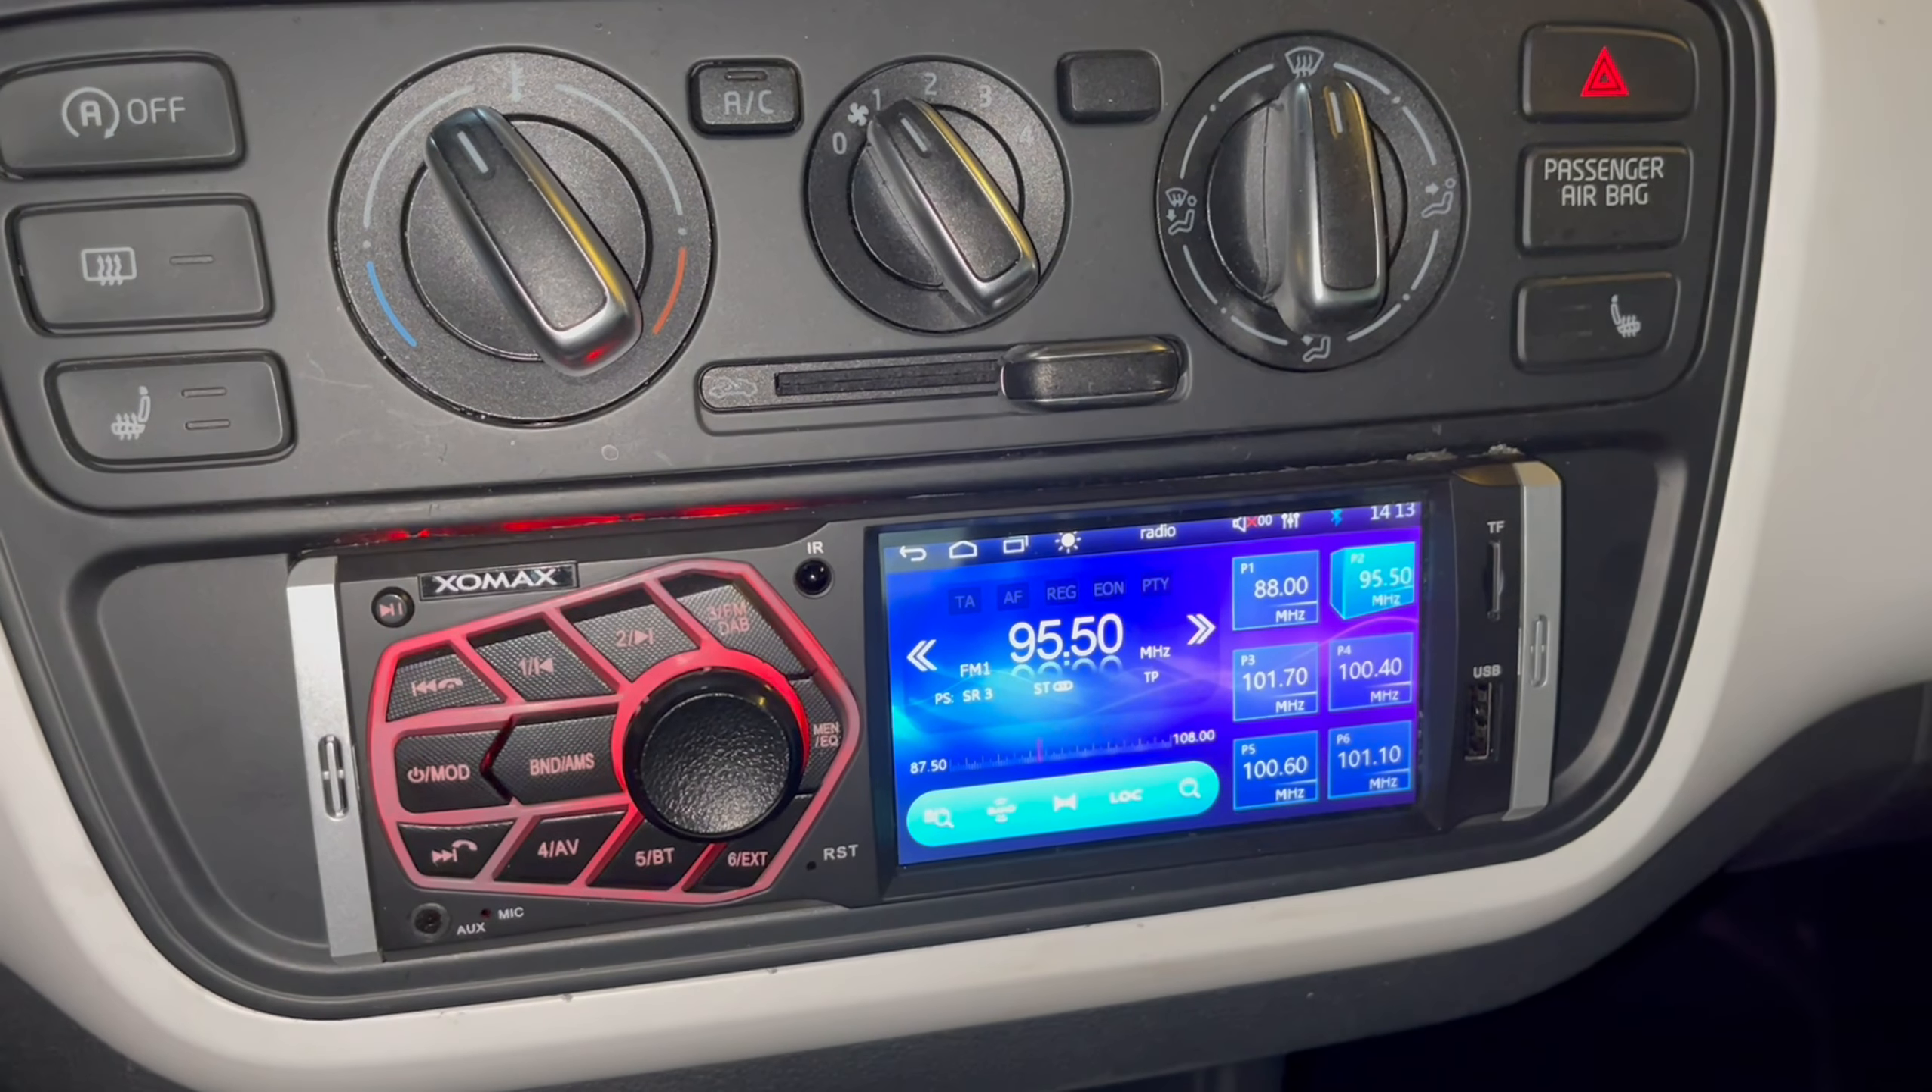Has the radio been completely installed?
Yes.